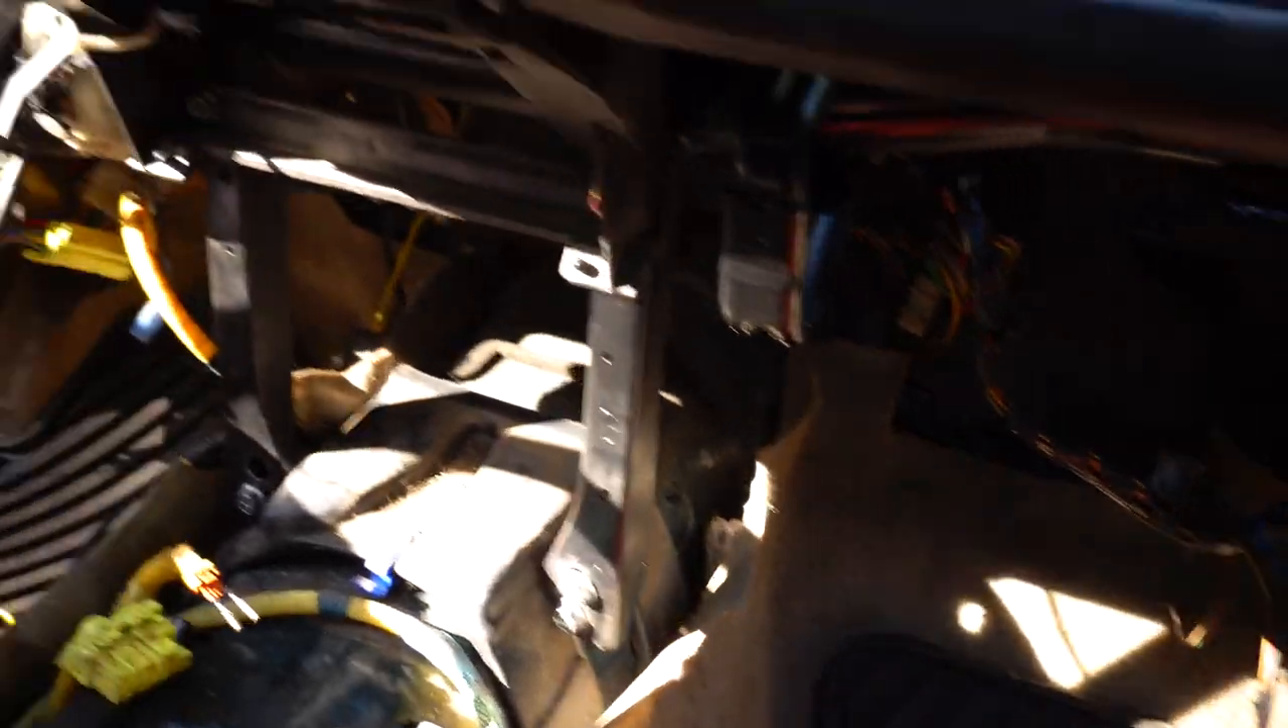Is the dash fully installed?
No.